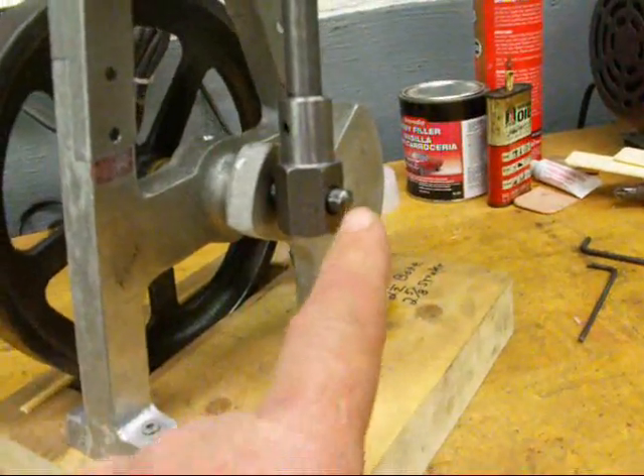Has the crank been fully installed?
Yes.